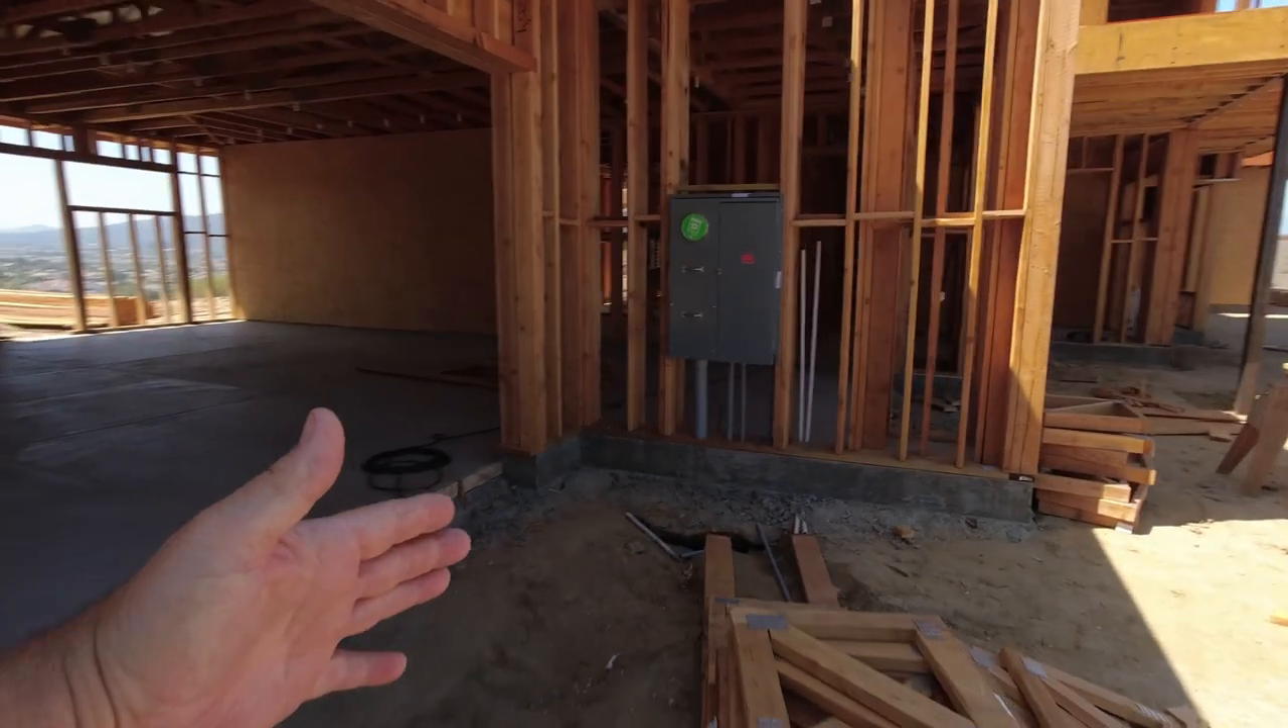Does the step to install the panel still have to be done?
No.